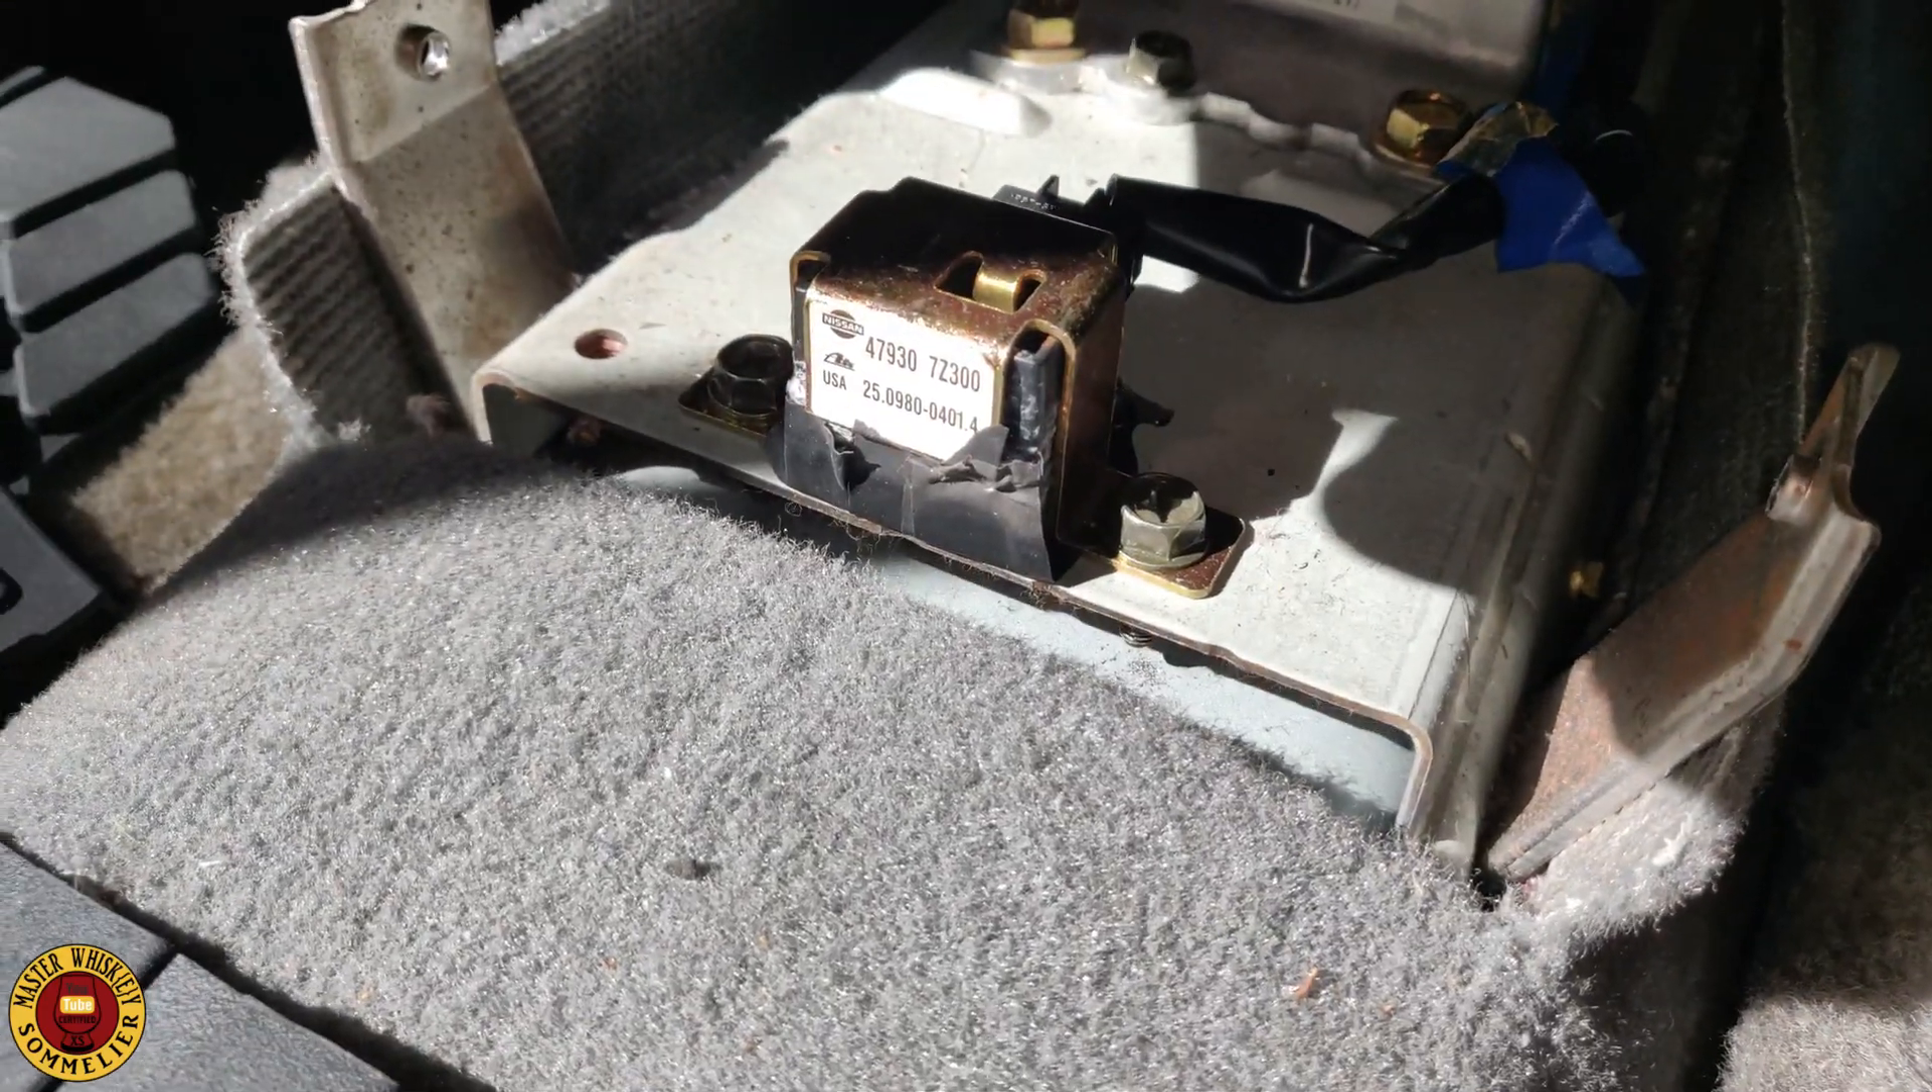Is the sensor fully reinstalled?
Yes.